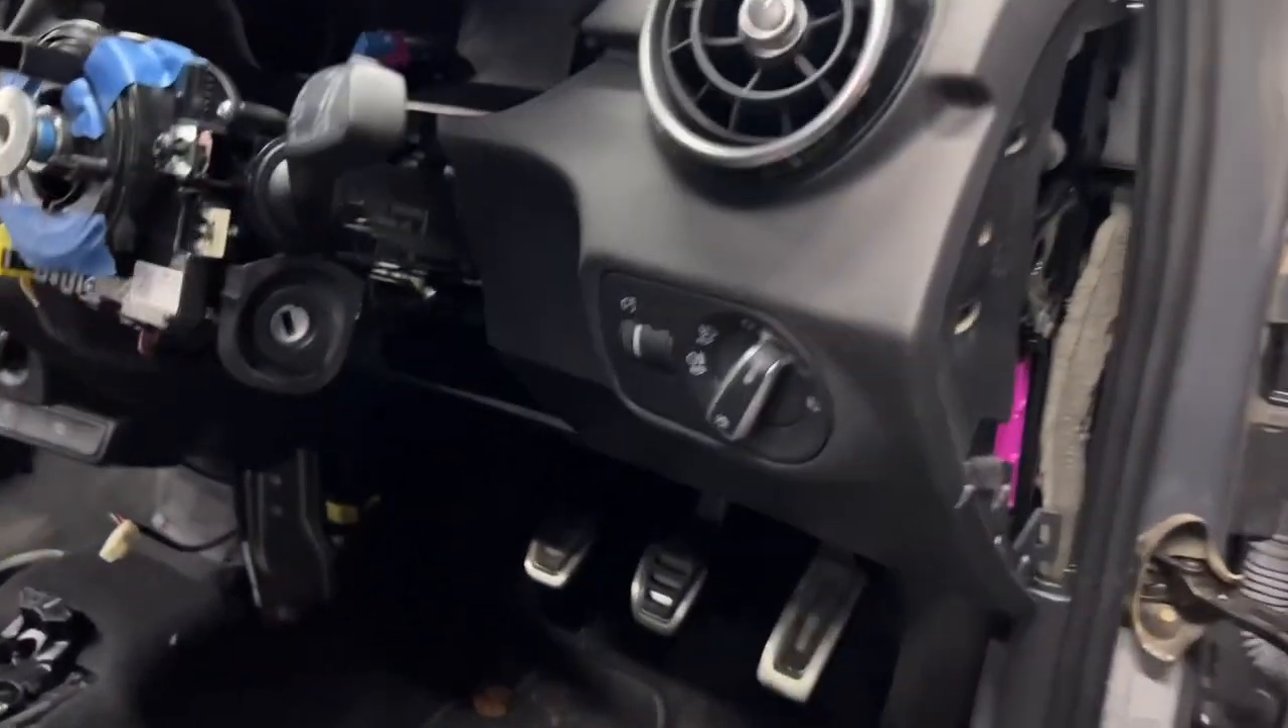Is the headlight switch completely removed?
No.